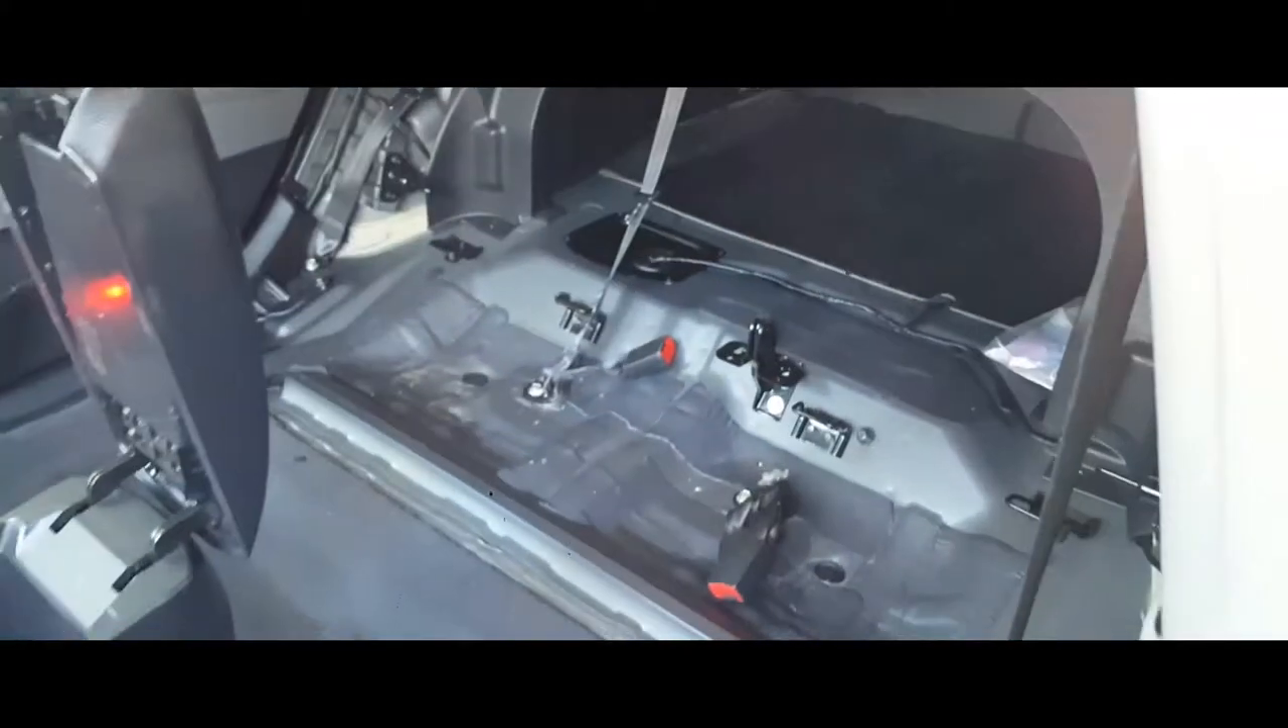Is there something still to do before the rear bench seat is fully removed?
No.